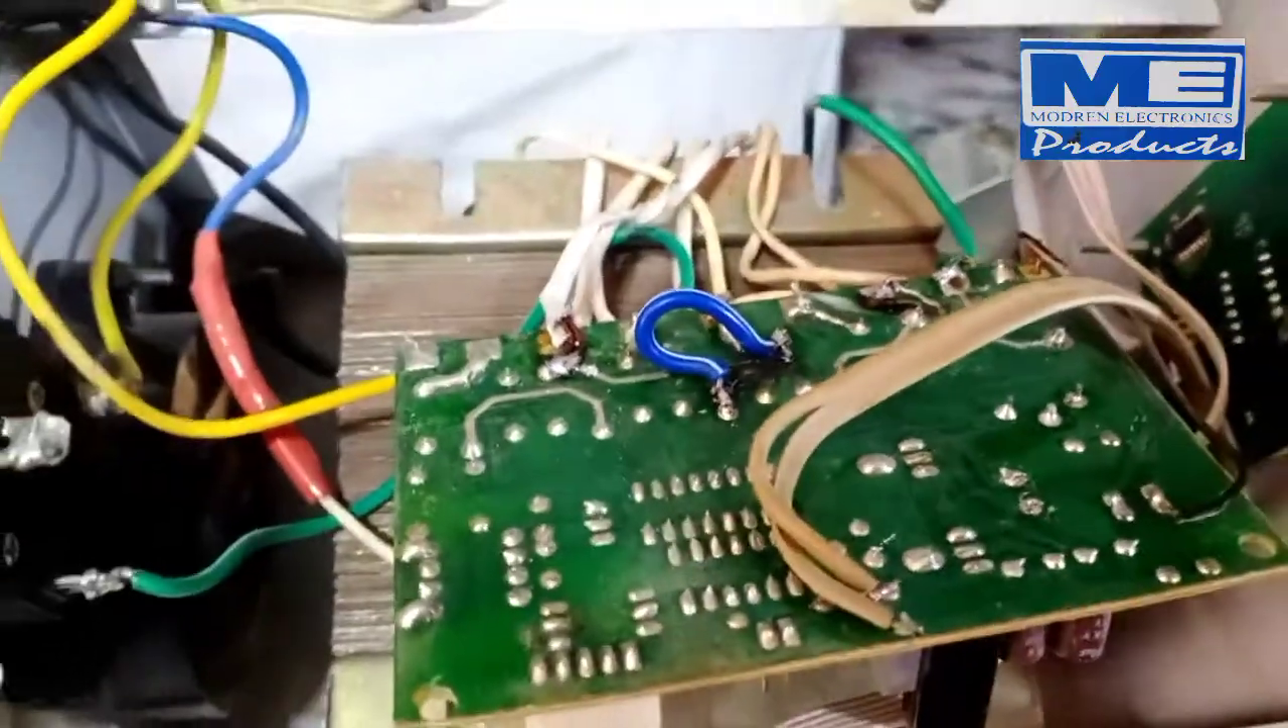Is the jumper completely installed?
Yes.